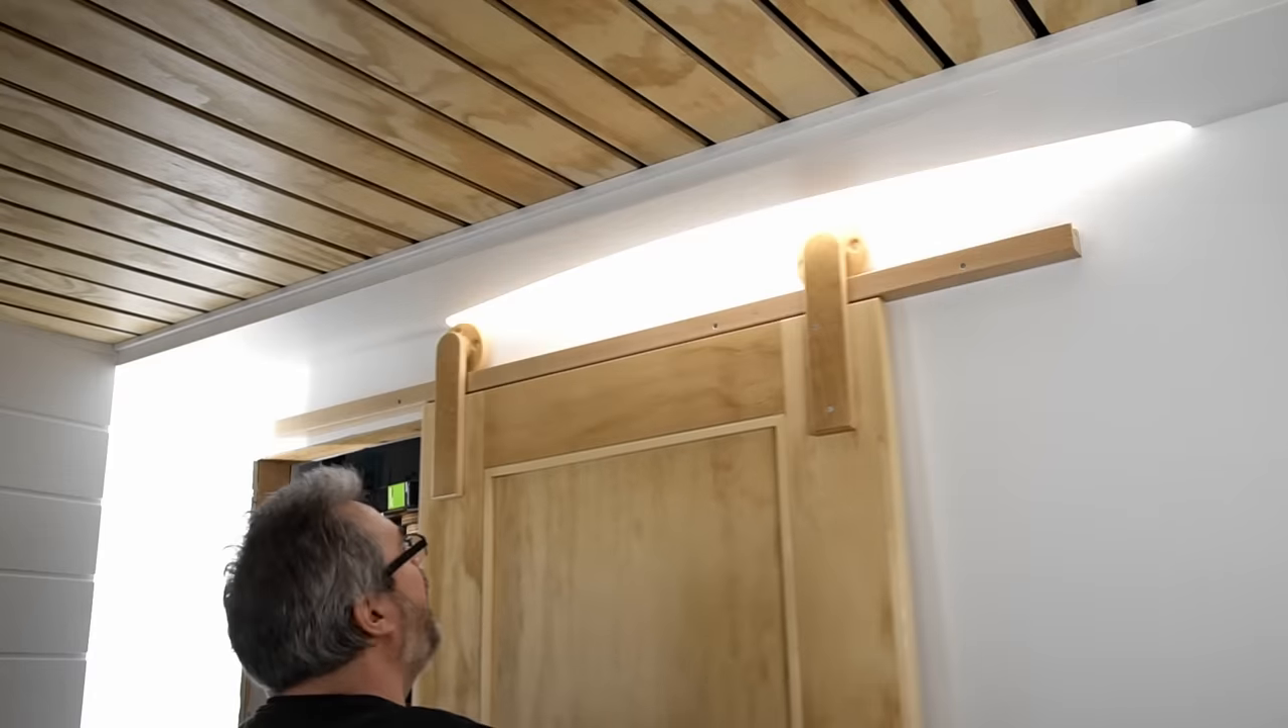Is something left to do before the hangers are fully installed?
No.